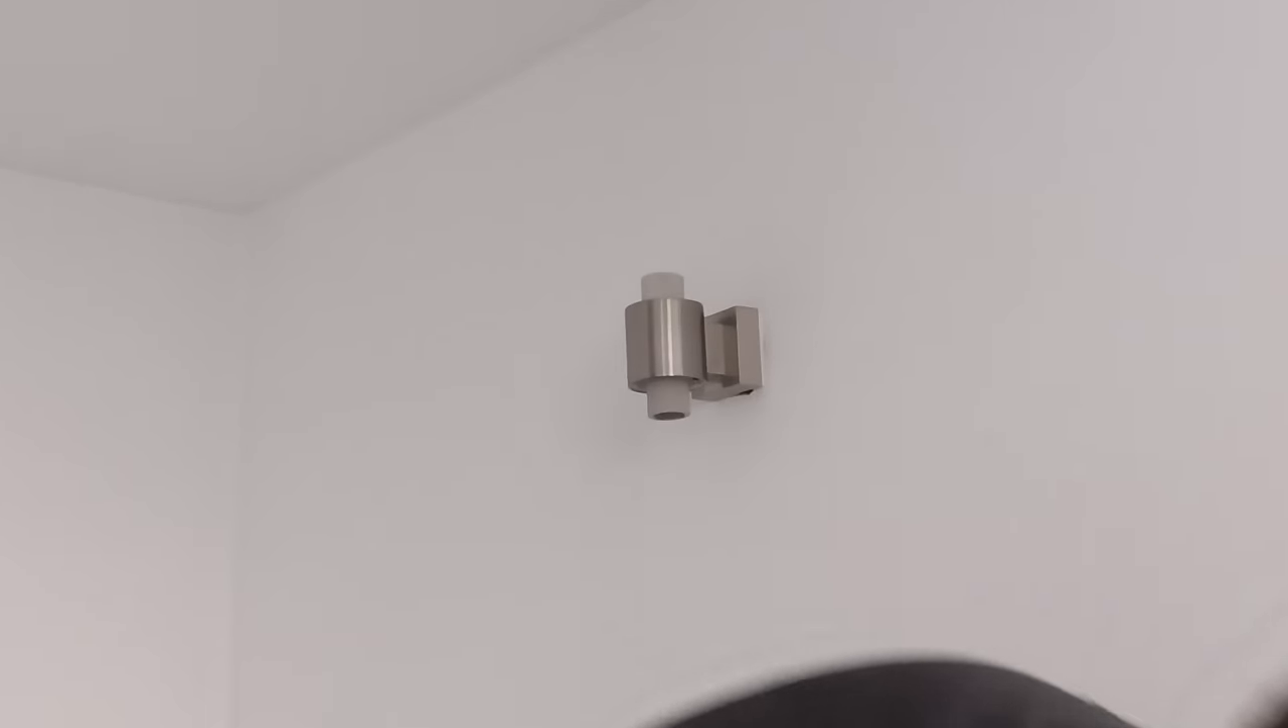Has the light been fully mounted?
Yes.